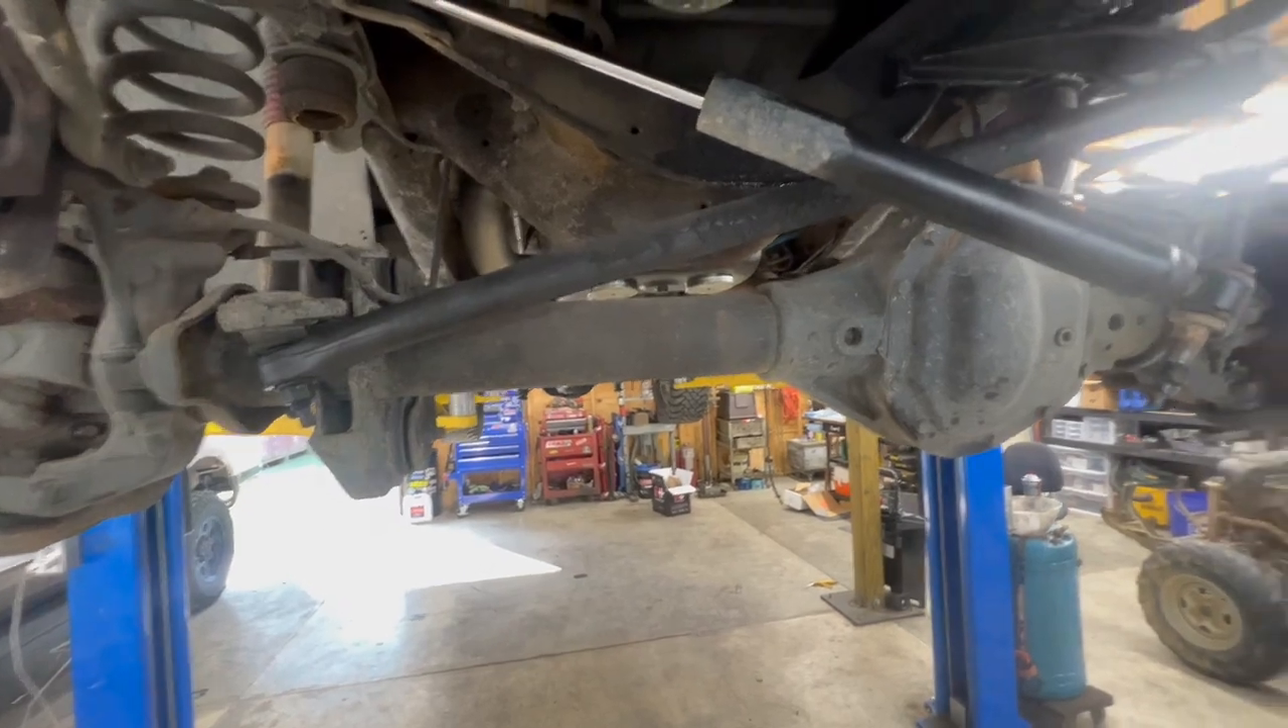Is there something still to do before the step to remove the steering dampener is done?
Yes.